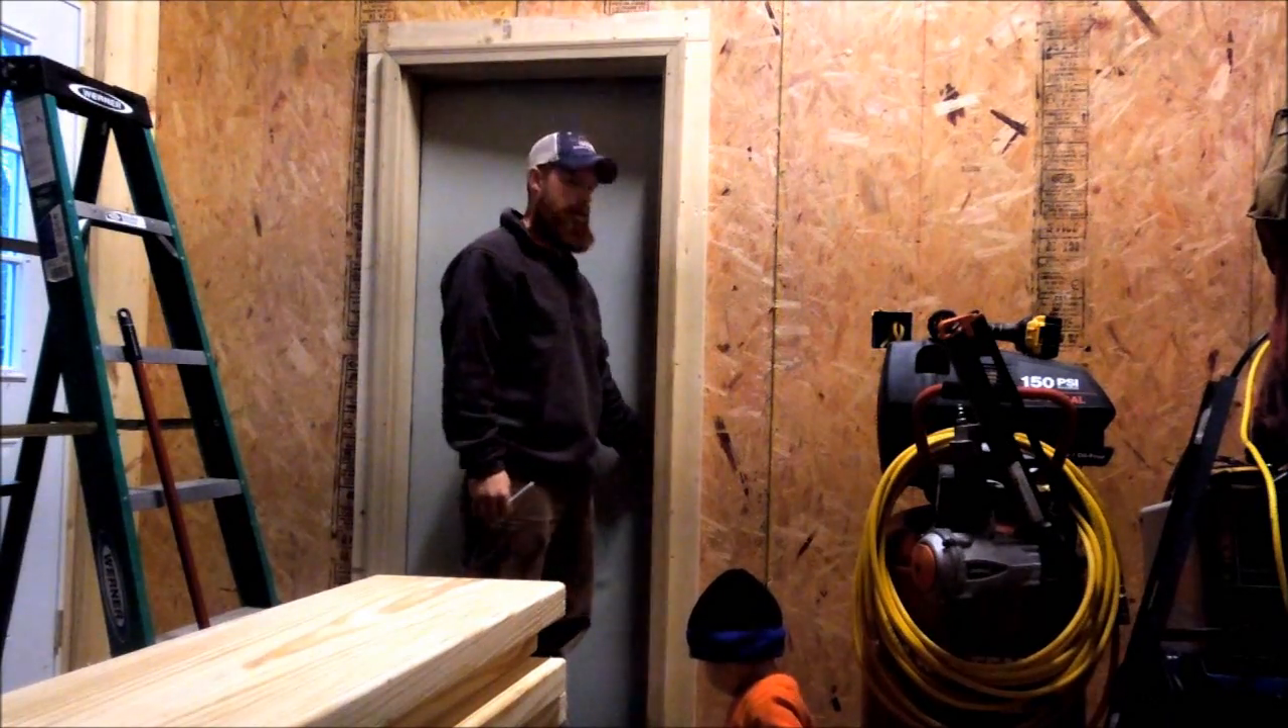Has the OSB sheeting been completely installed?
Yes.